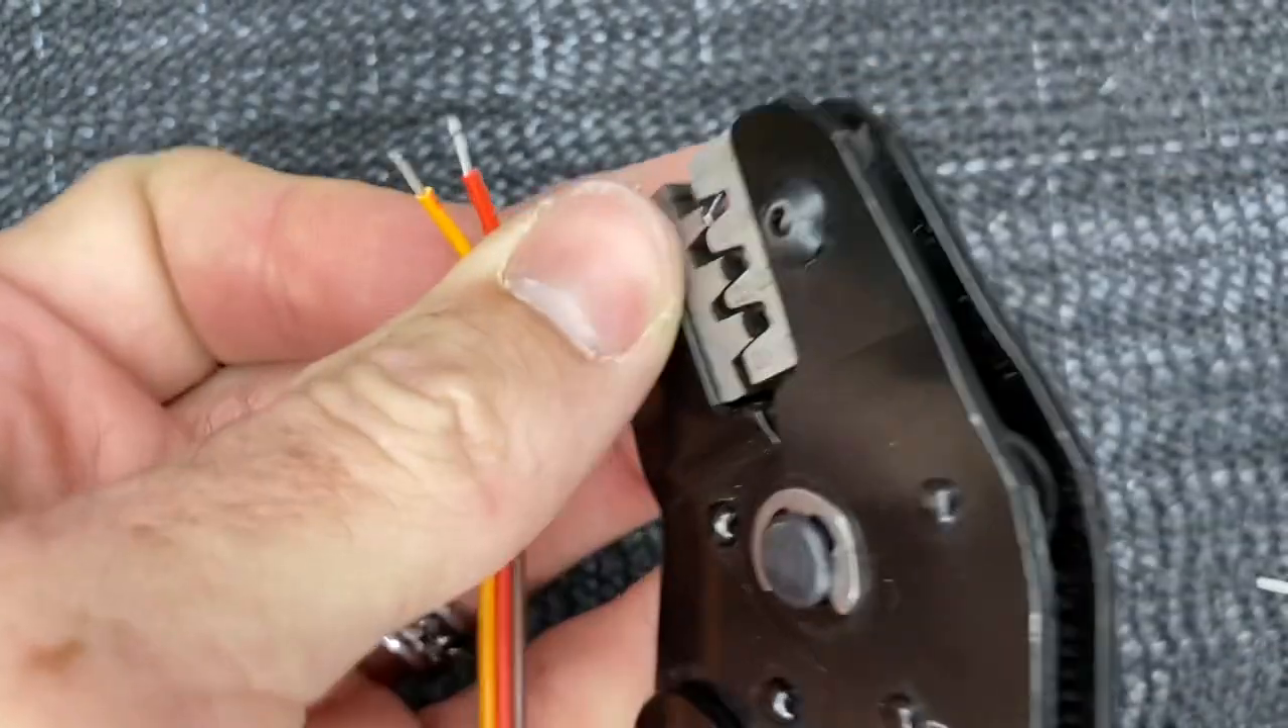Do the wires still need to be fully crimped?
Yes.